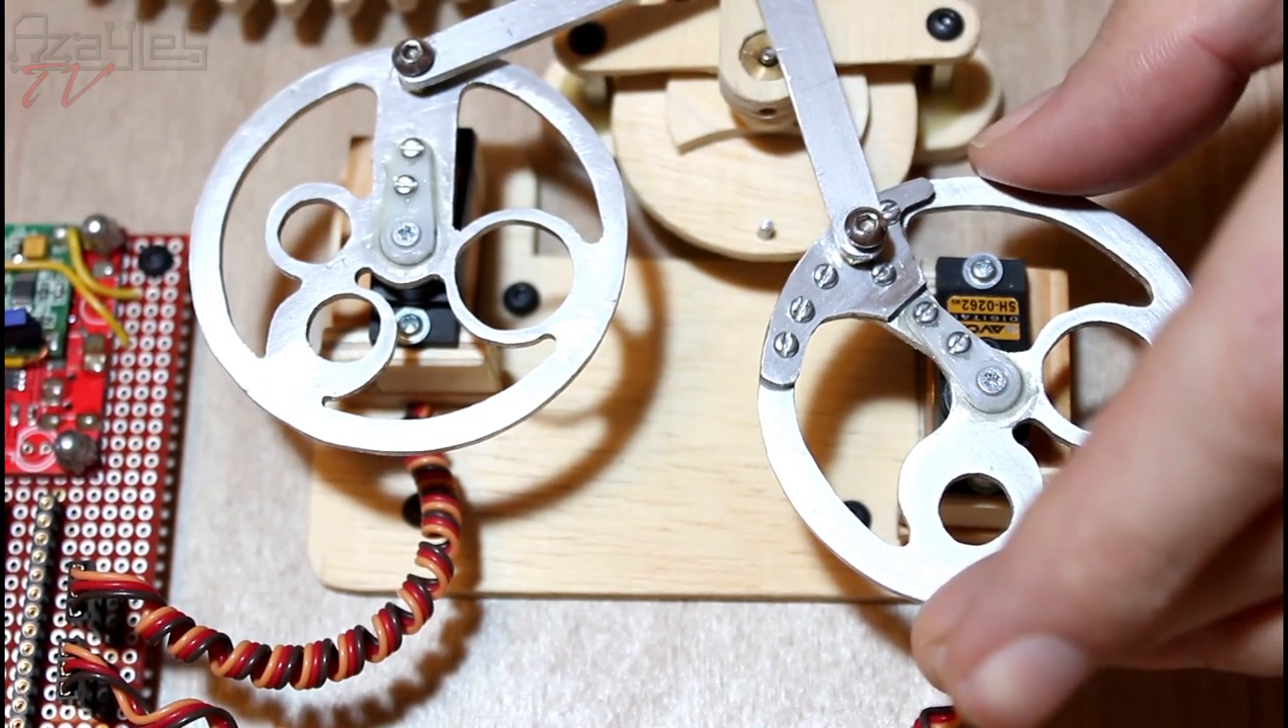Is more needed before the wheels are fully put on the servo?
No.